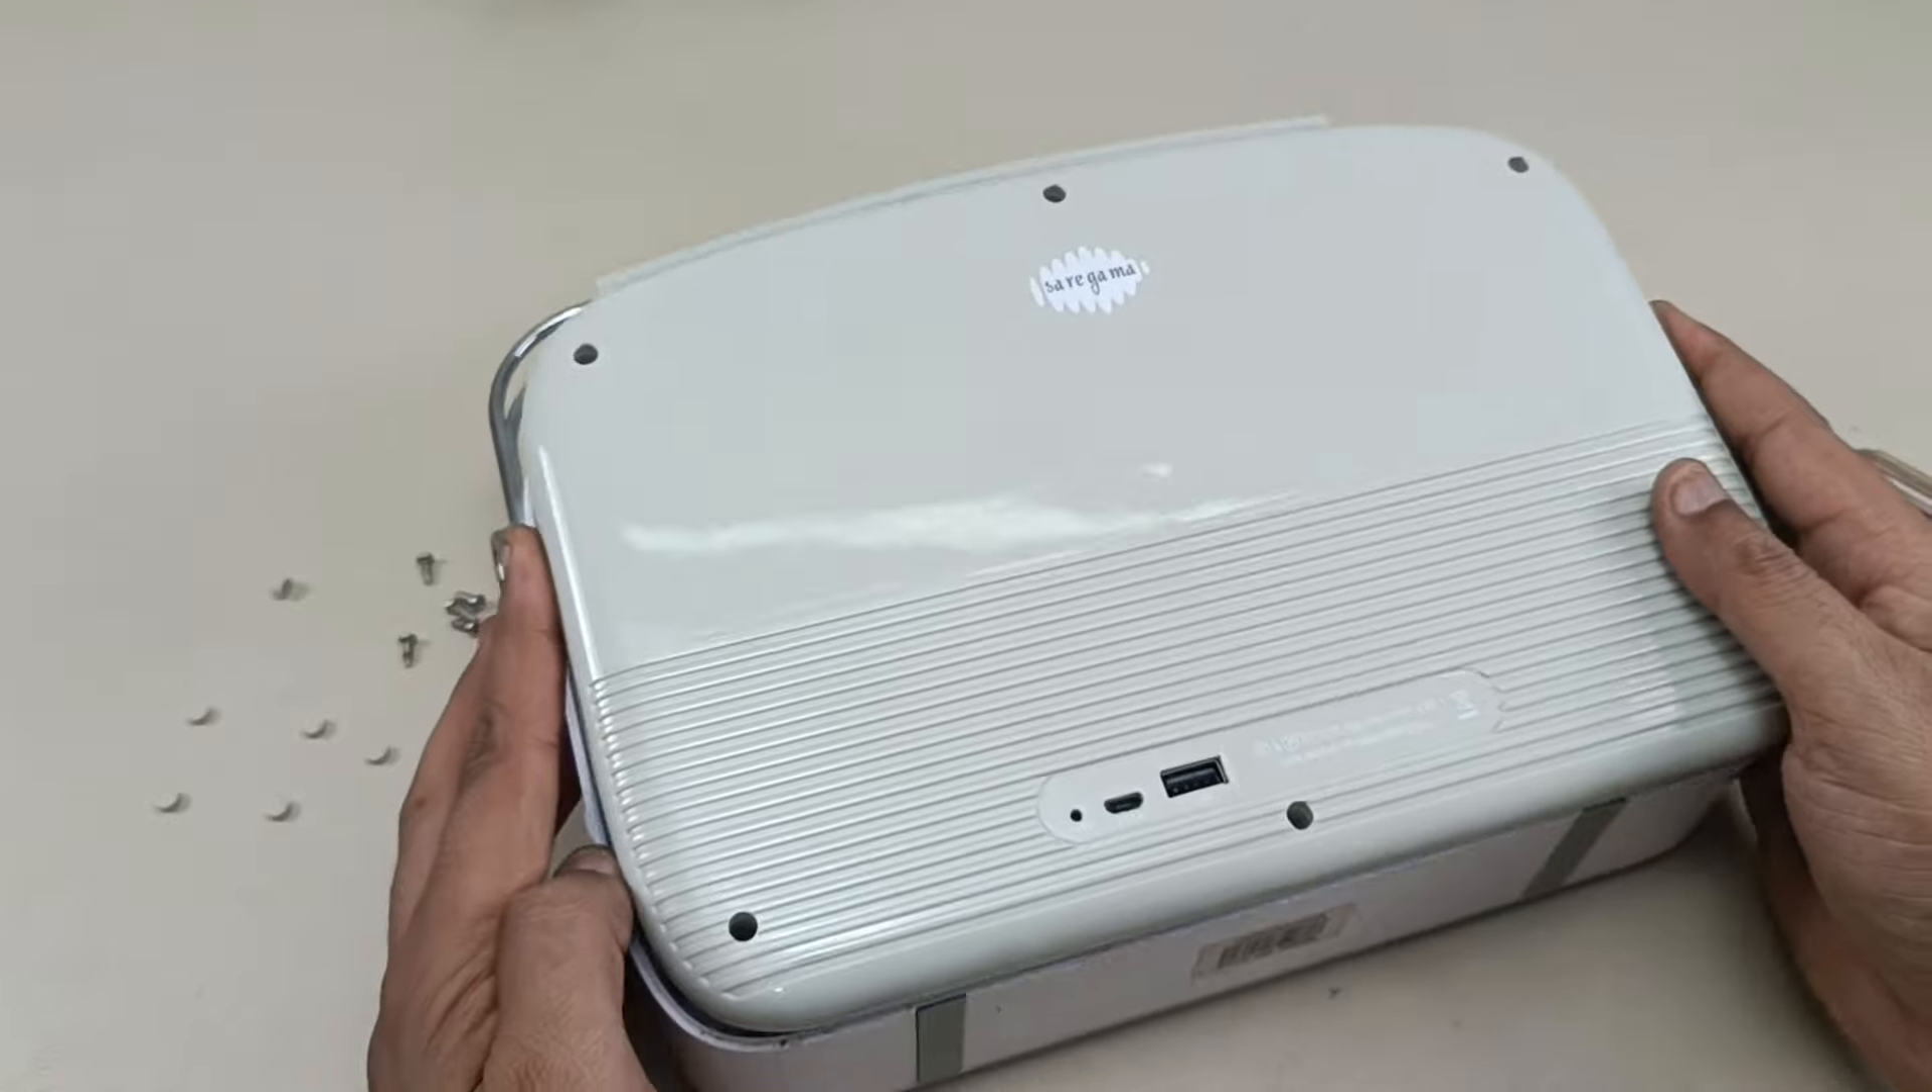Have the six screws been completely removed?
Yes.